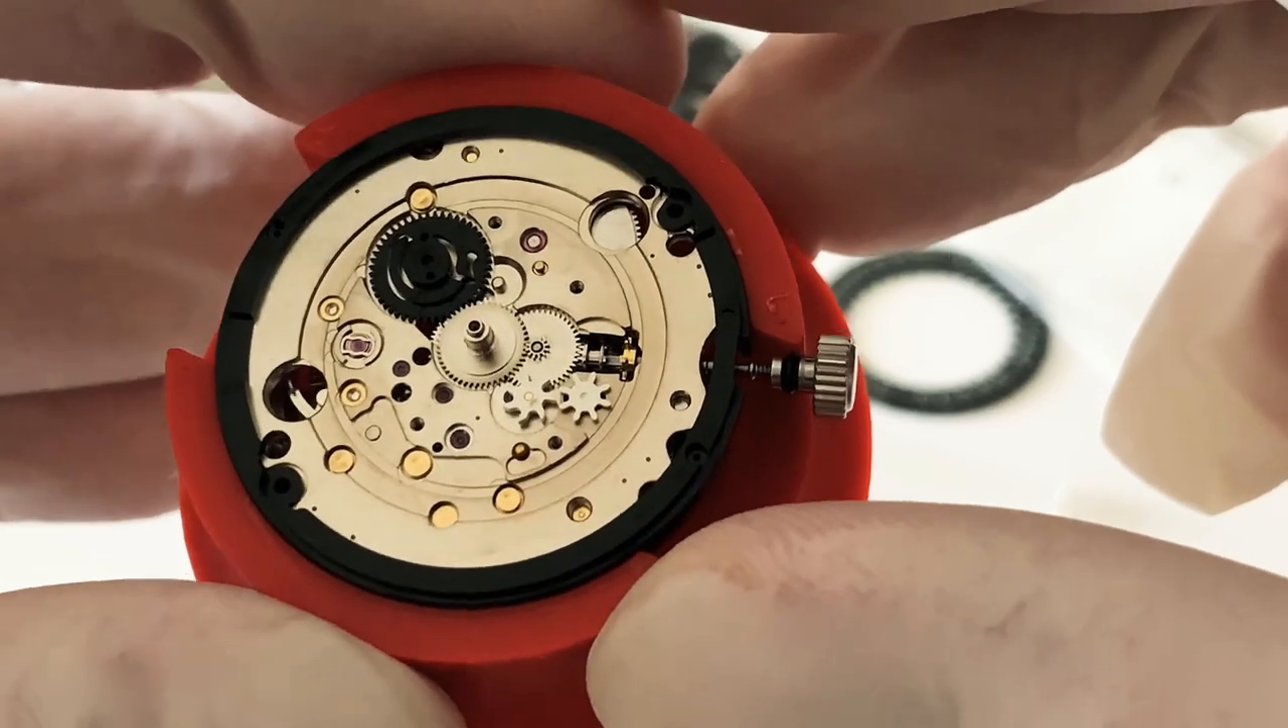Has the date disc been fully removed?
Yes.